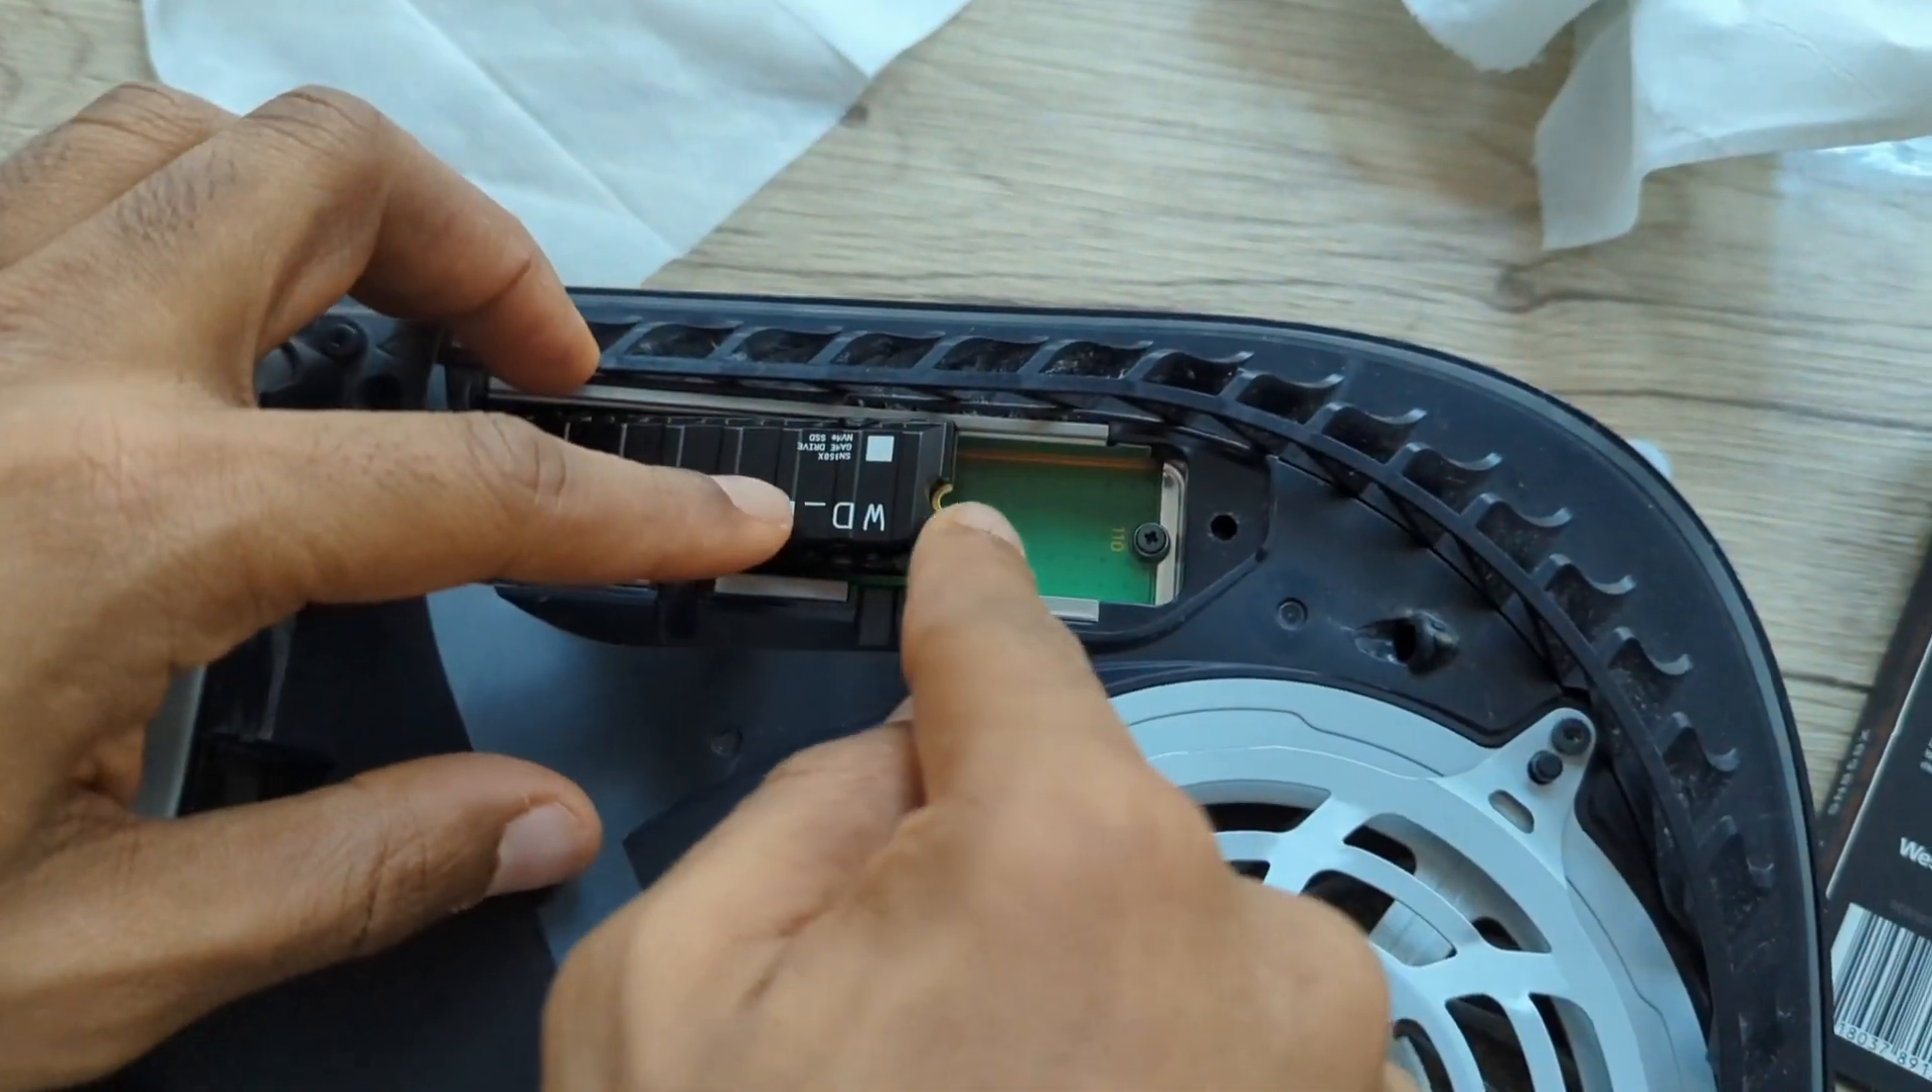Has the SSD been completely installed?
No.